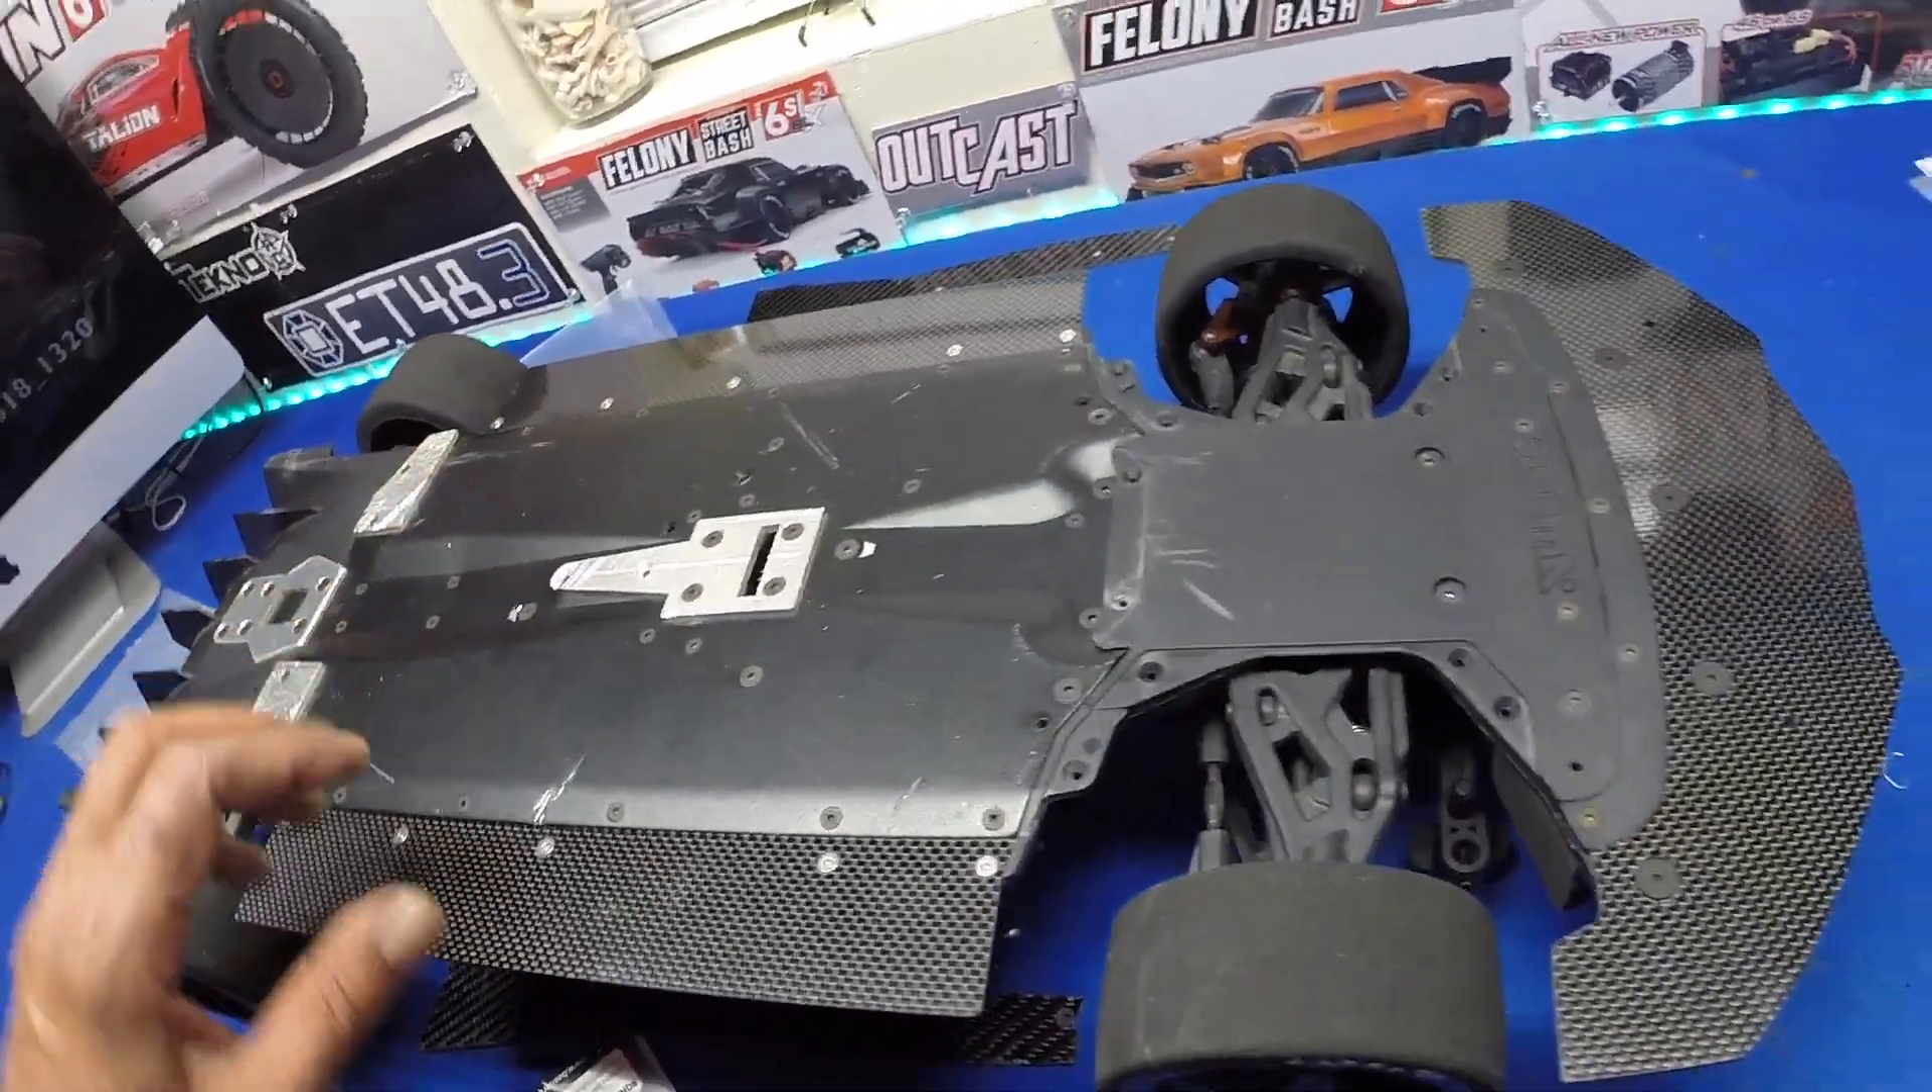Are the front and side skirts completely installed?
Yes.